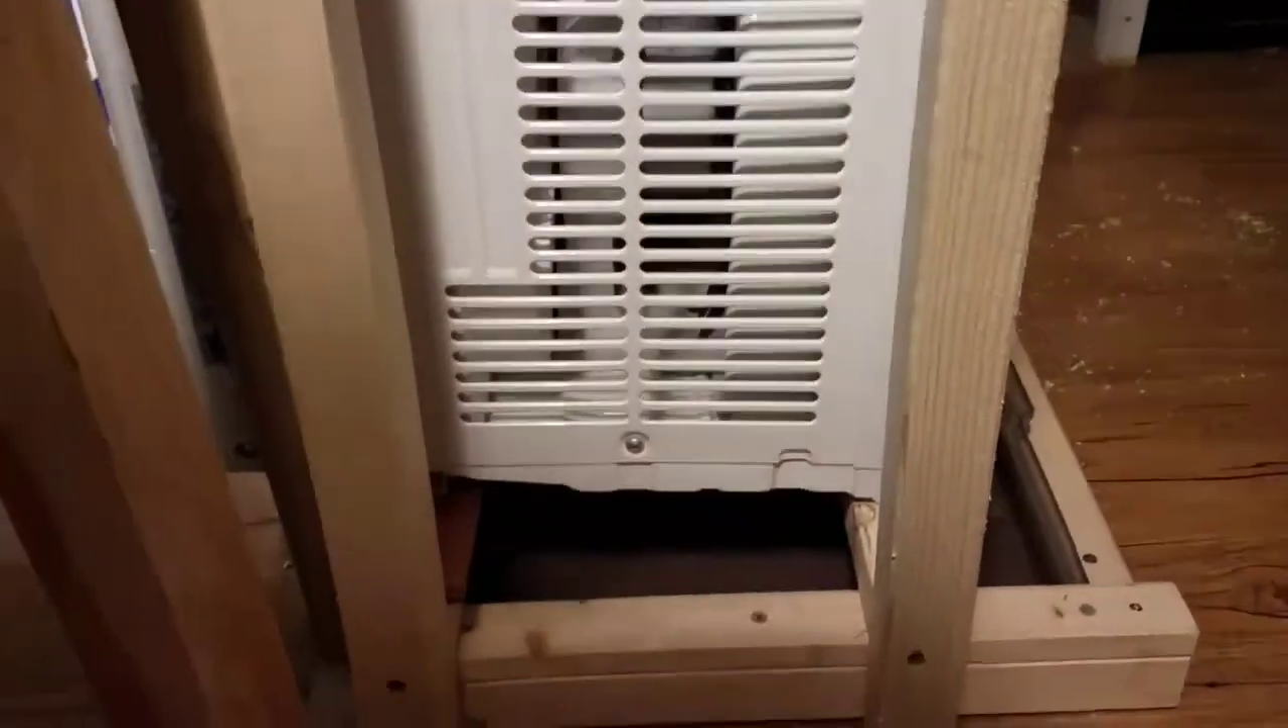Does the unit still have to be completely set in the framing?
No.